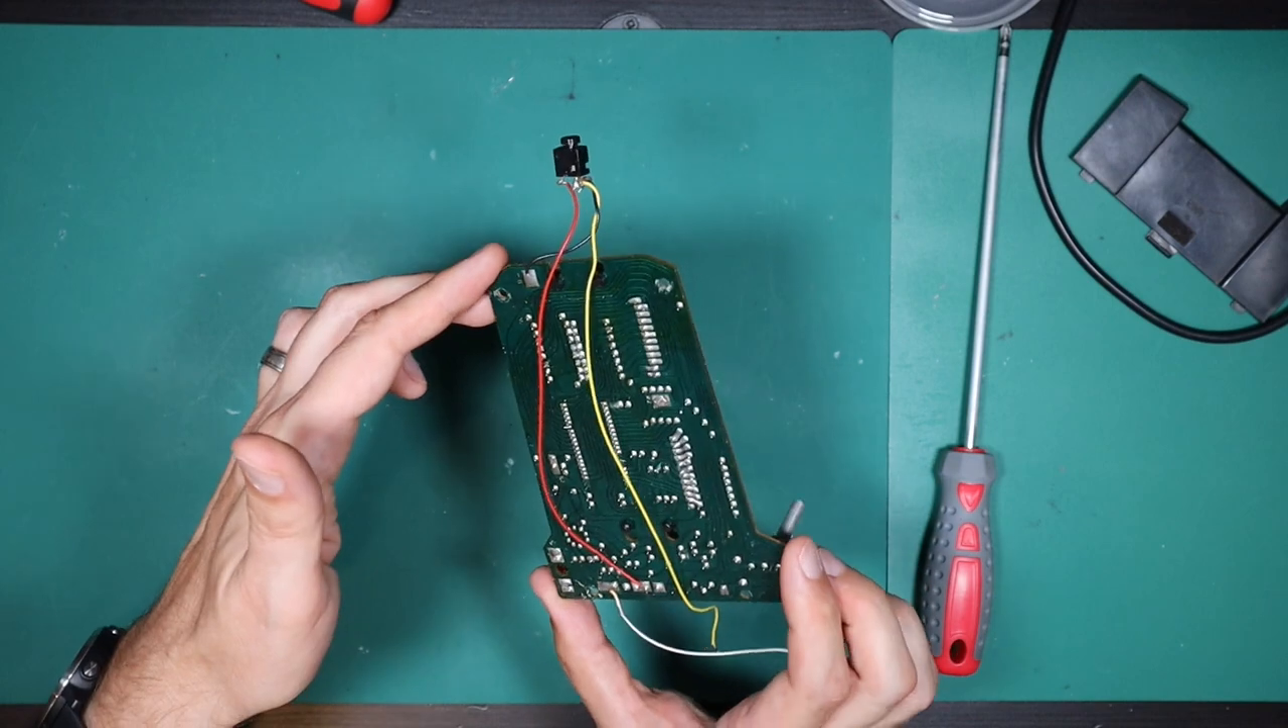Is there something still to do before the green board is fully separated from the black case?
No.